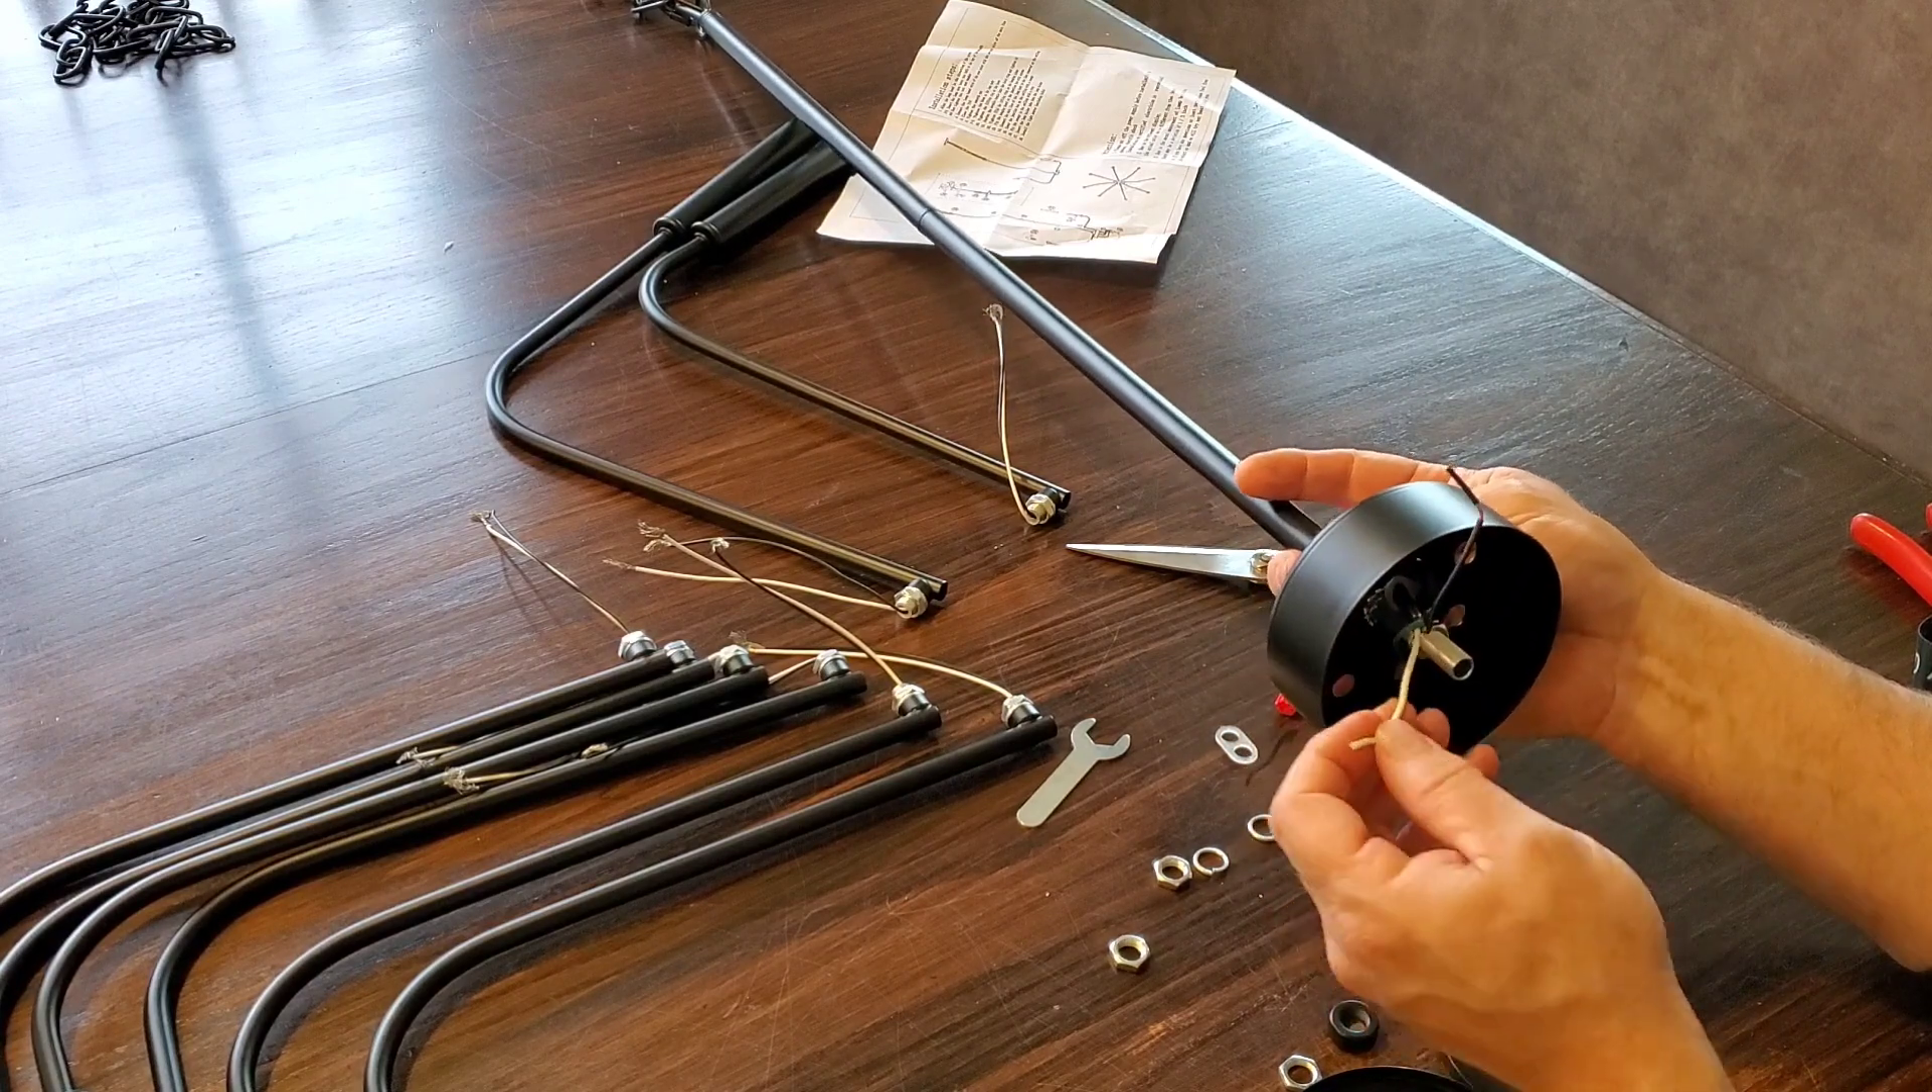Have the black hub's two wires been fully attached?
No.